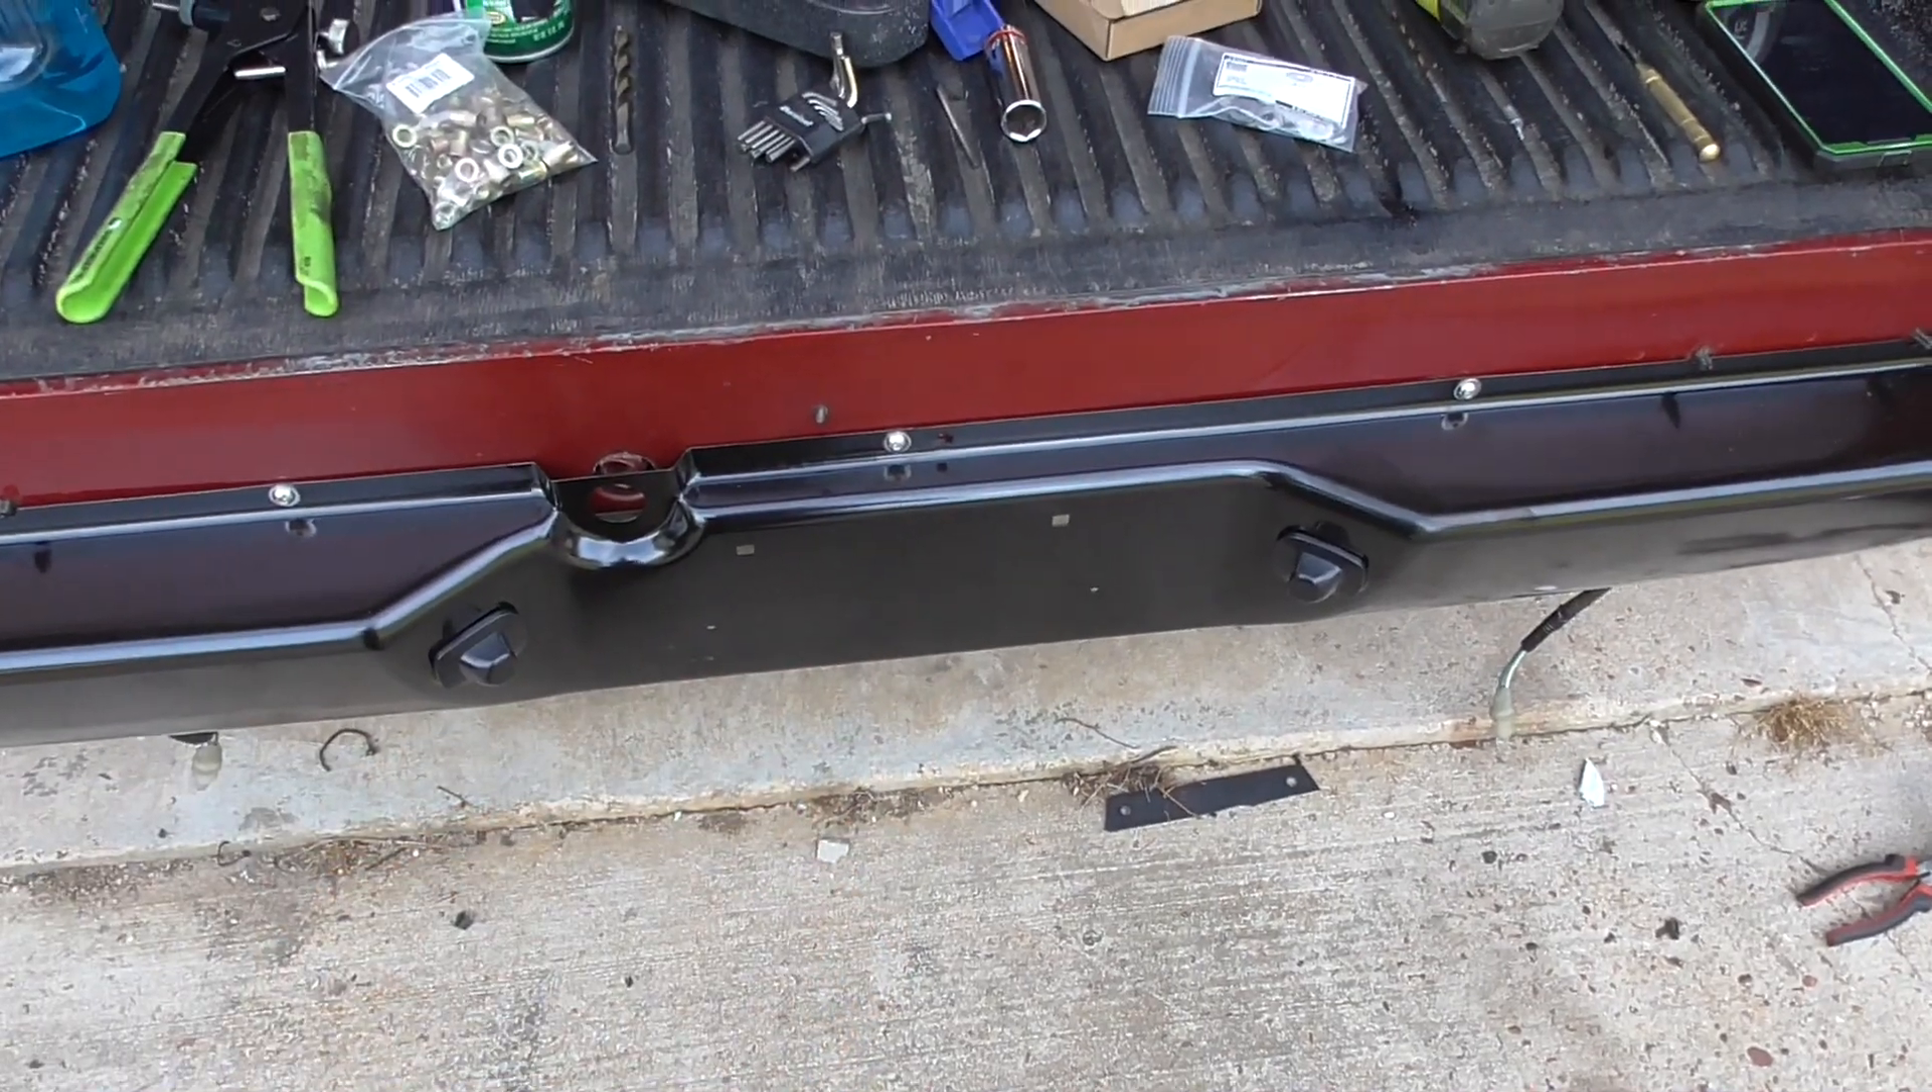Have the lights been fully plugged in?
No.